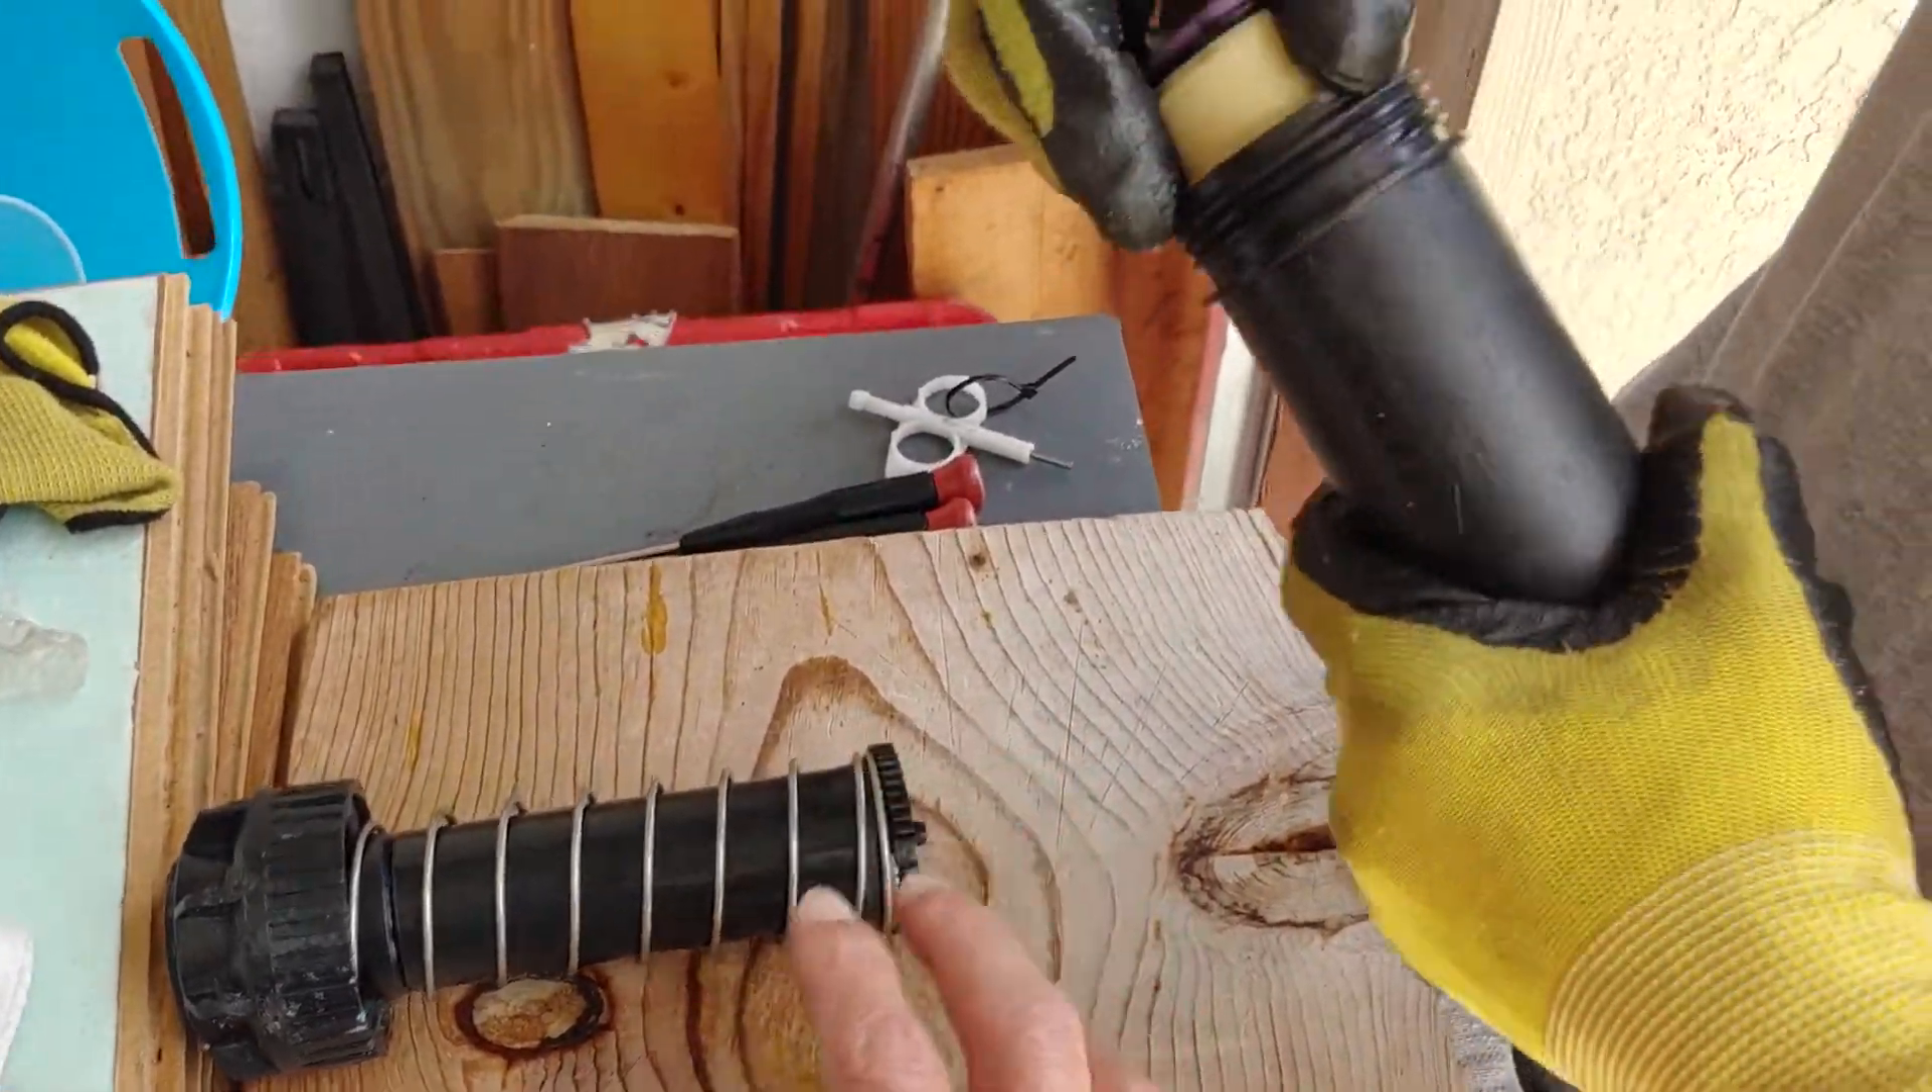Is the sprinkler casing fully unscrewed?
Yes.